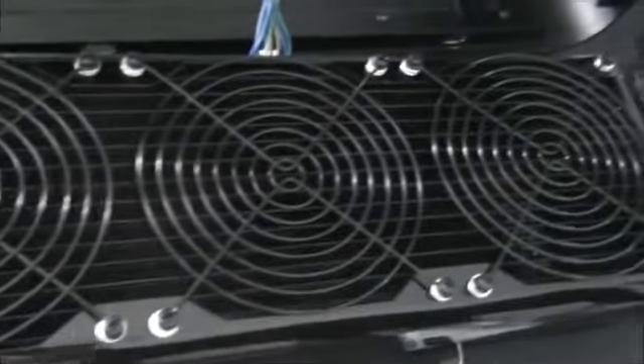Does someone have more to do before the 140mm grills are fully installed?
No.